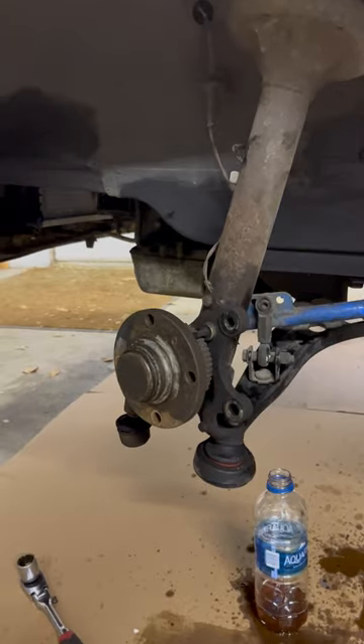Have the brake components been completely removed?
Yes.